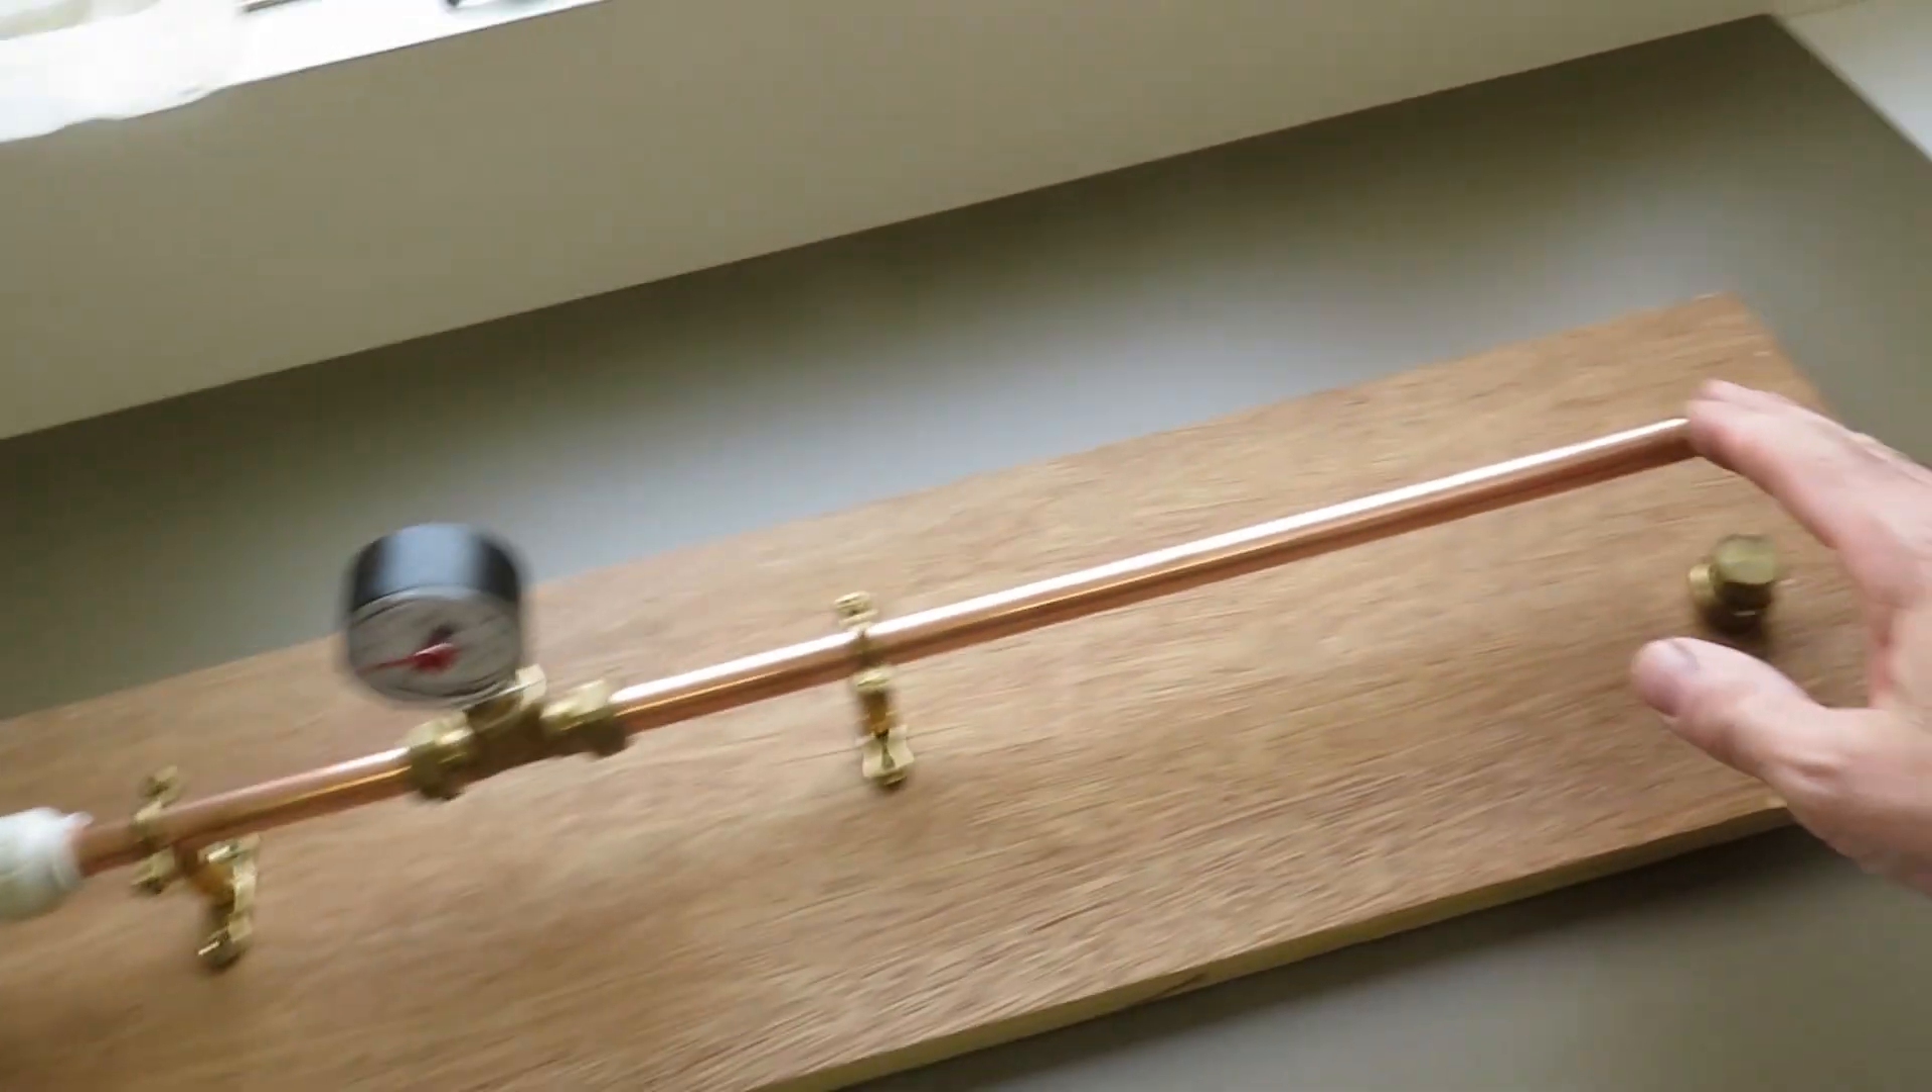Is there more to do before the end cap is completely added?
Yes.